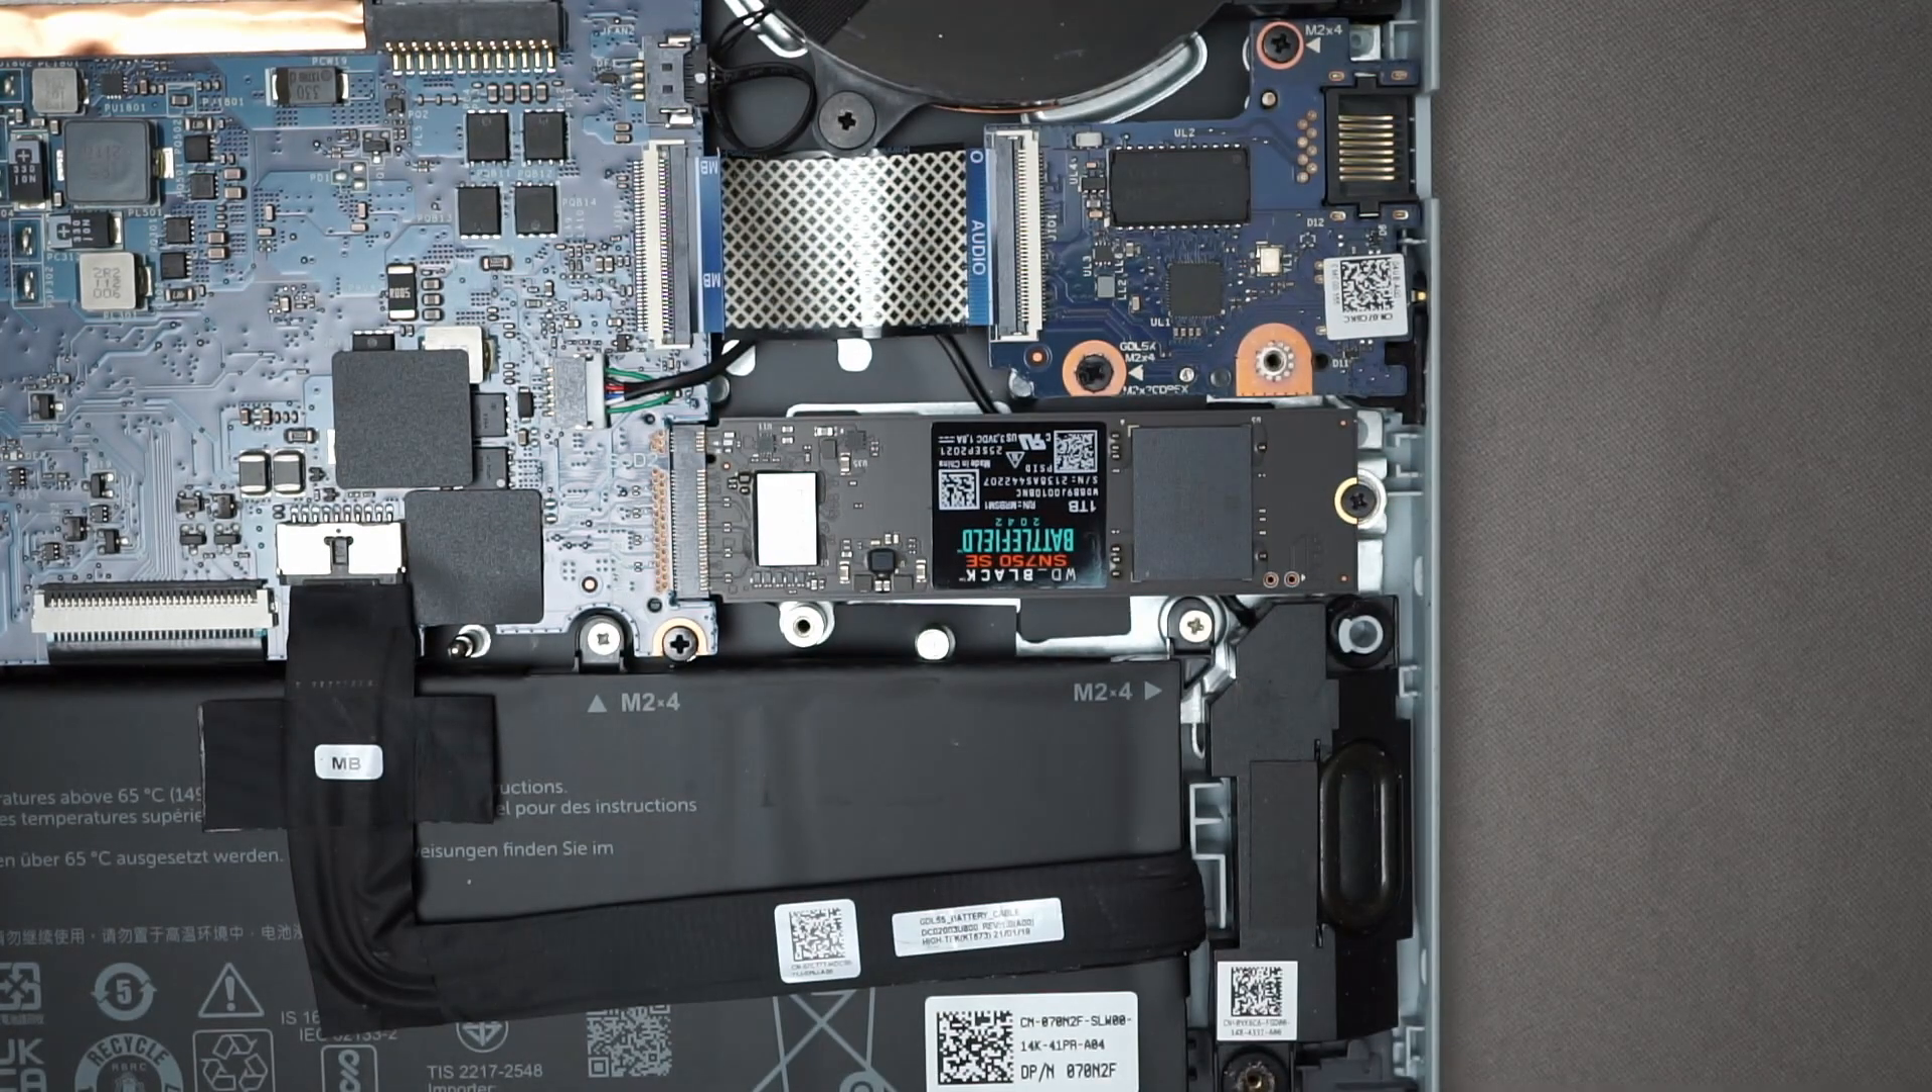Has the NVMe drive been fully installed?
Yes.